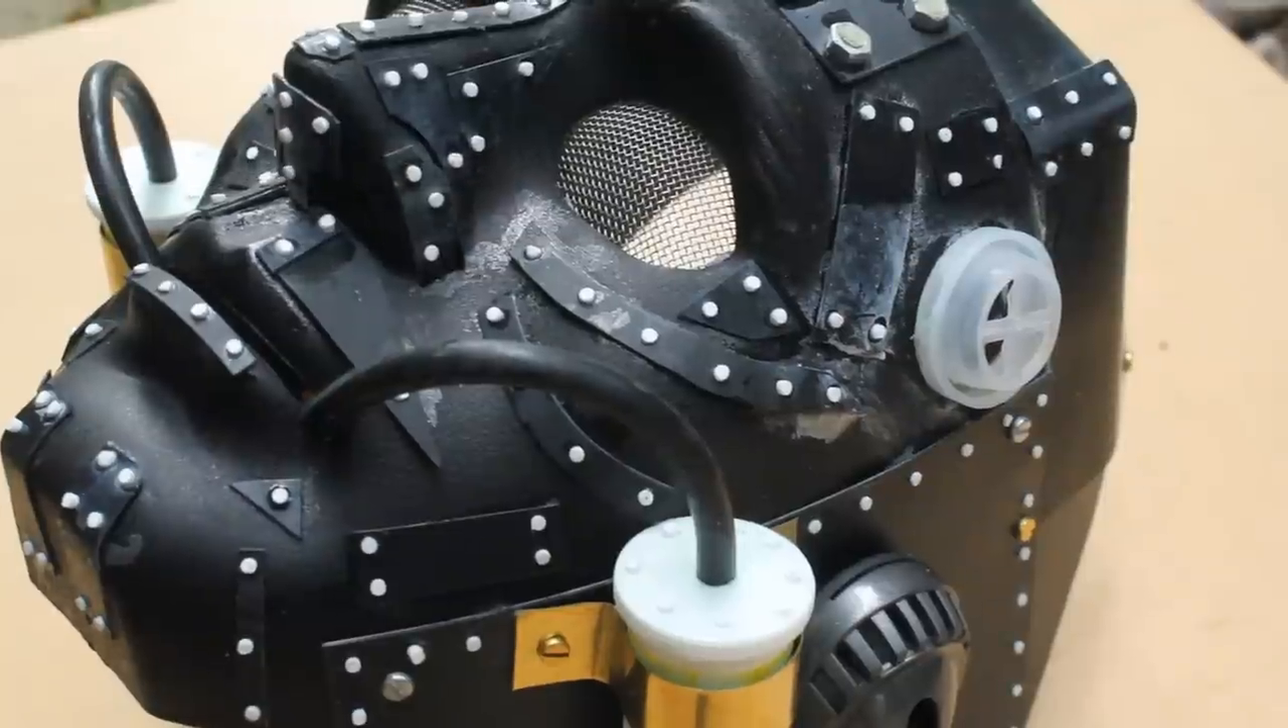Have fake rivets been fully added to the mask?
Yes.